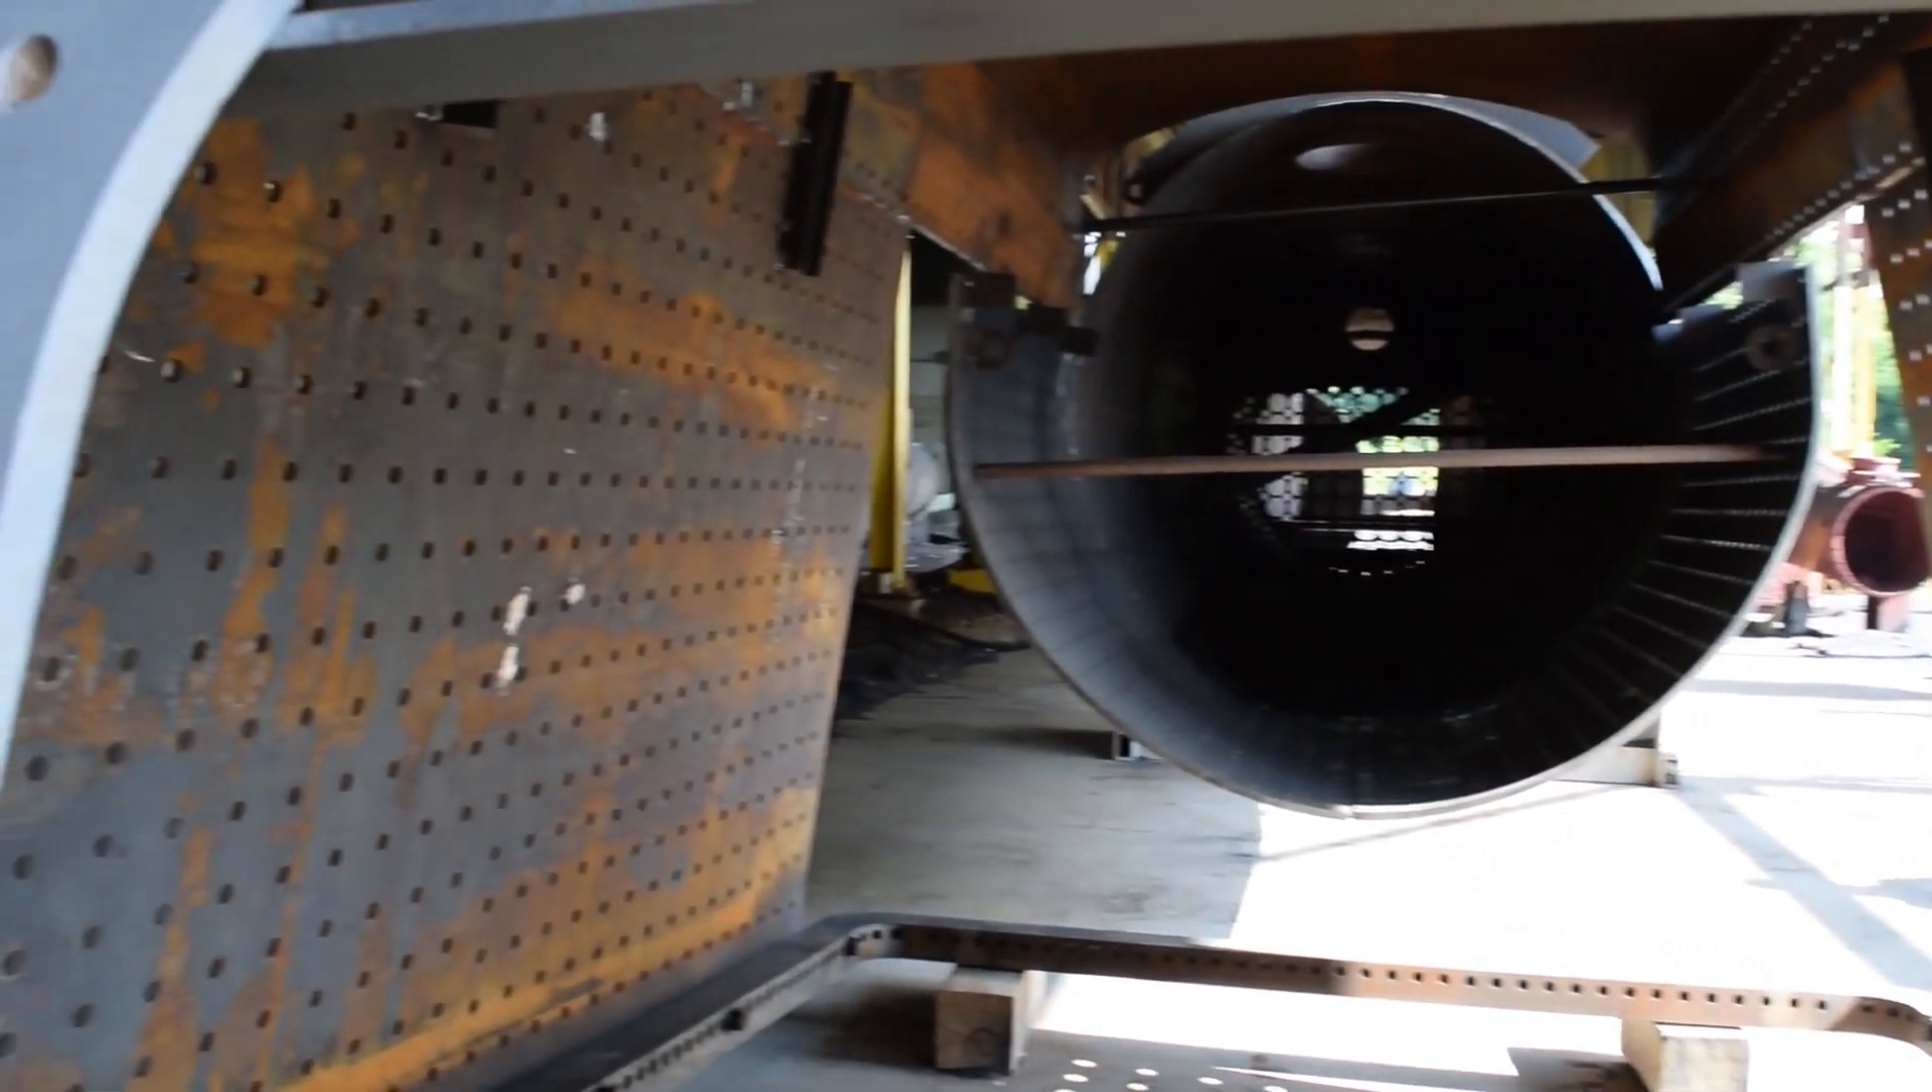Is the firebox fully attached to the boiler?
No.